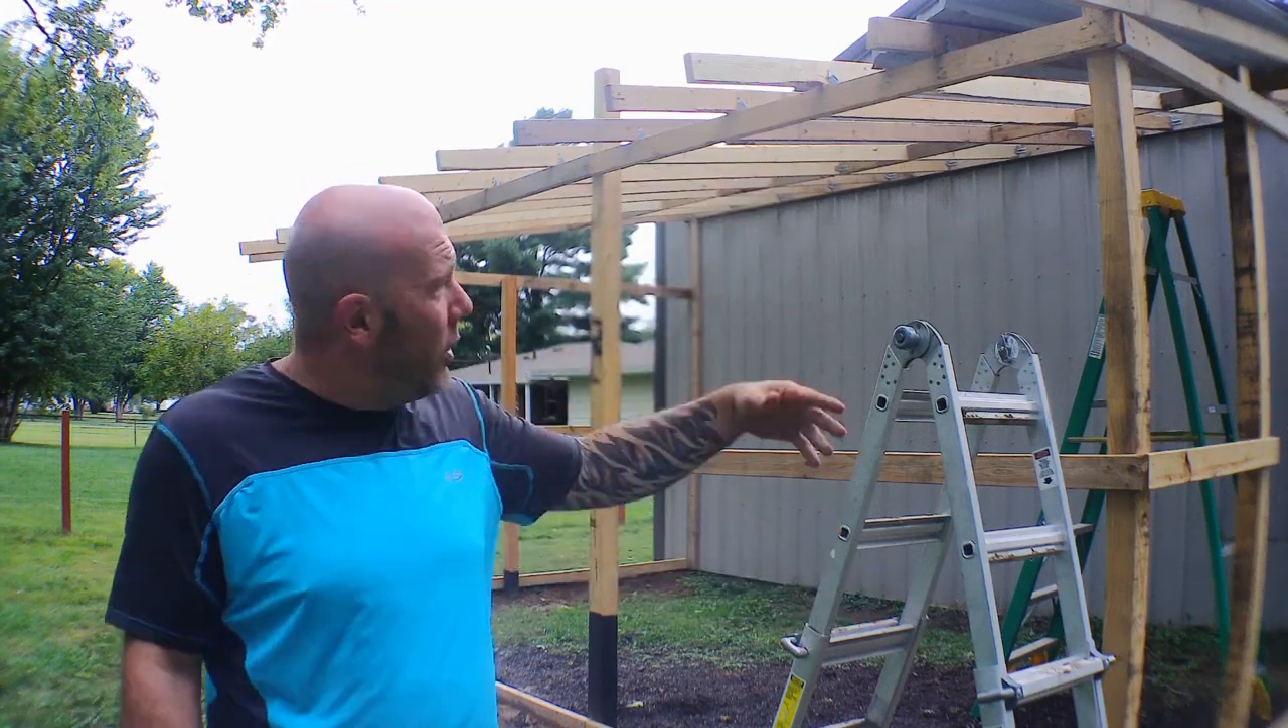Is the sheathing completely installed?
No.